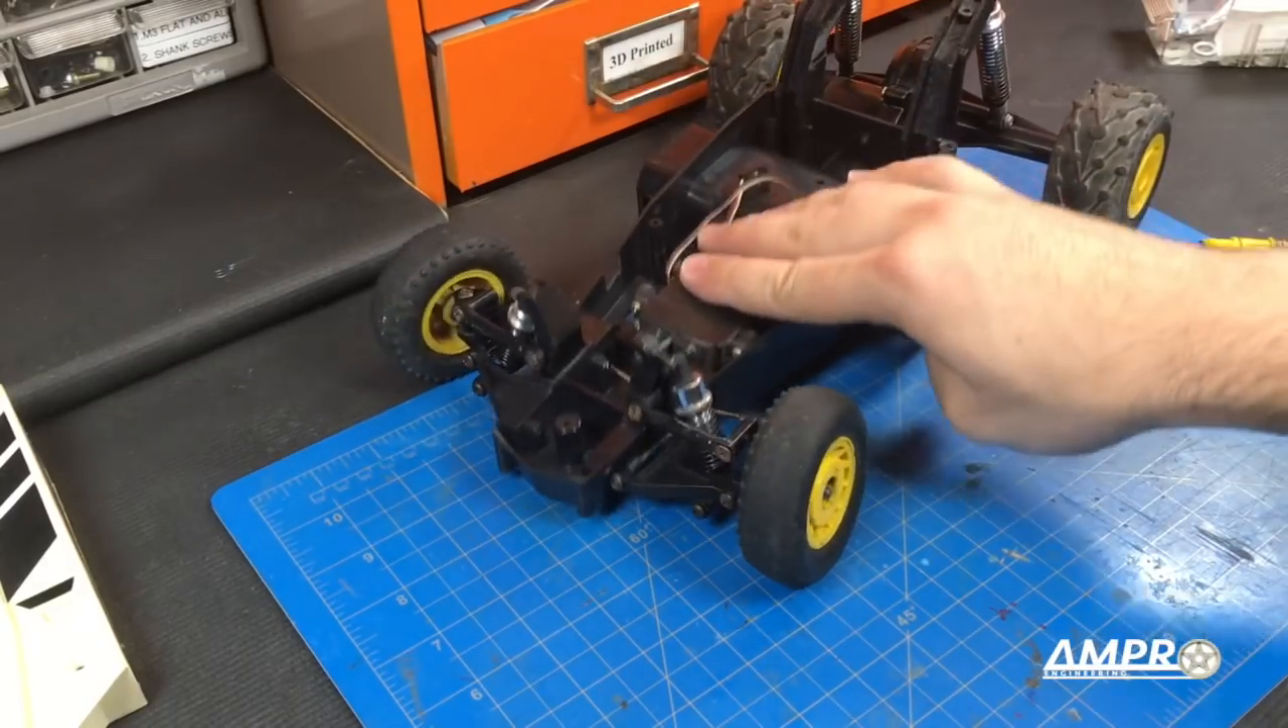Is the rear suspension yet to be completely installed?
No.